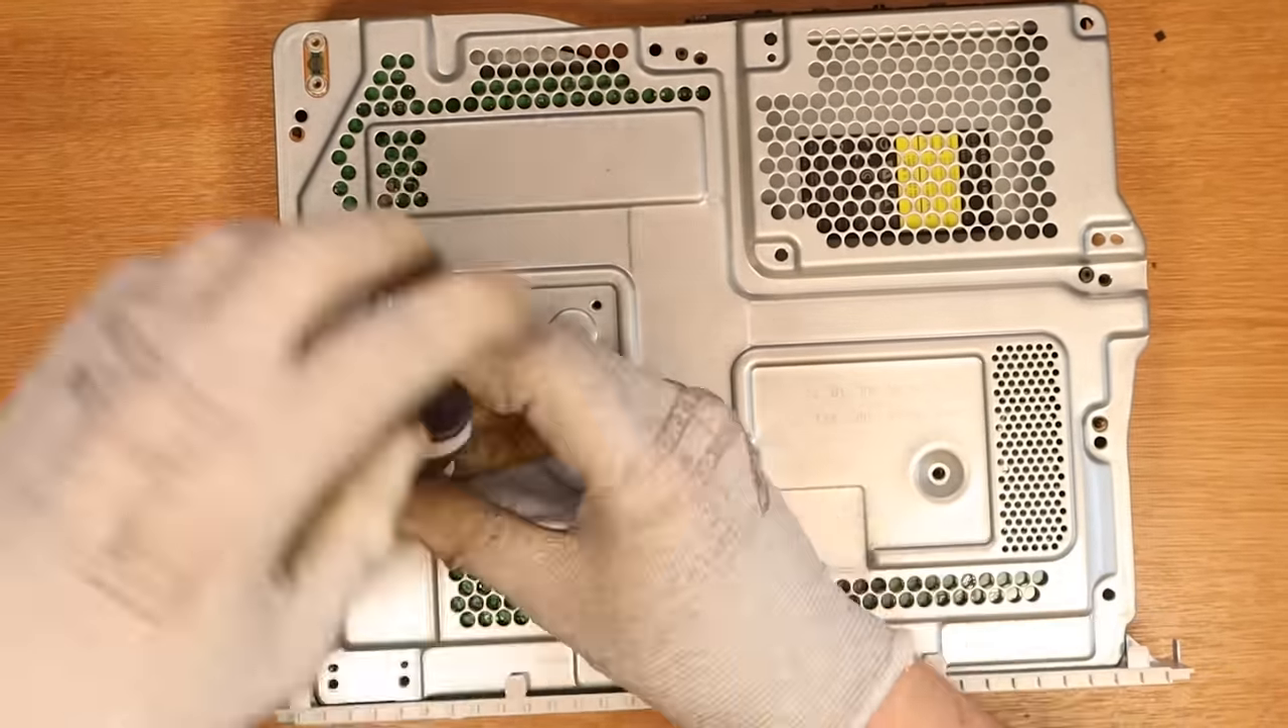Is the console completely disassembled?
No.